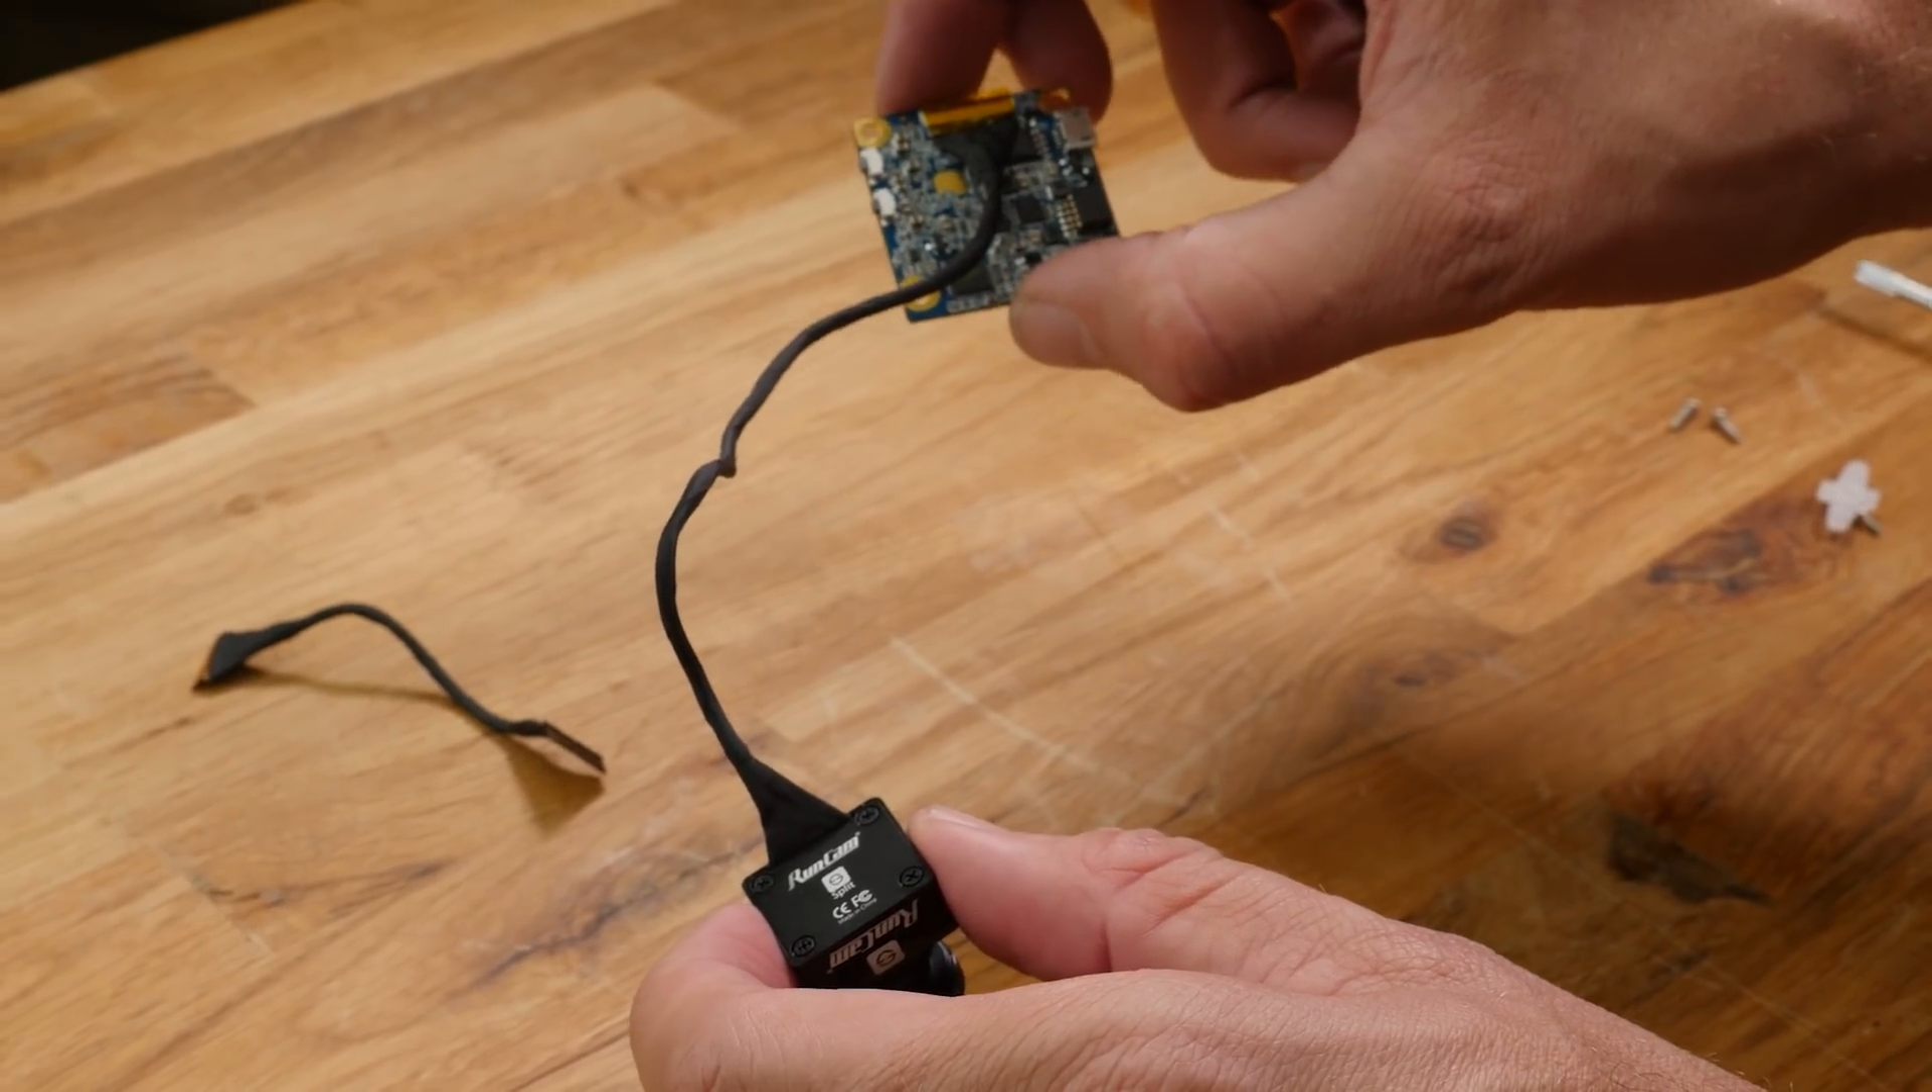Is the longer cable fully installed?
Yes.